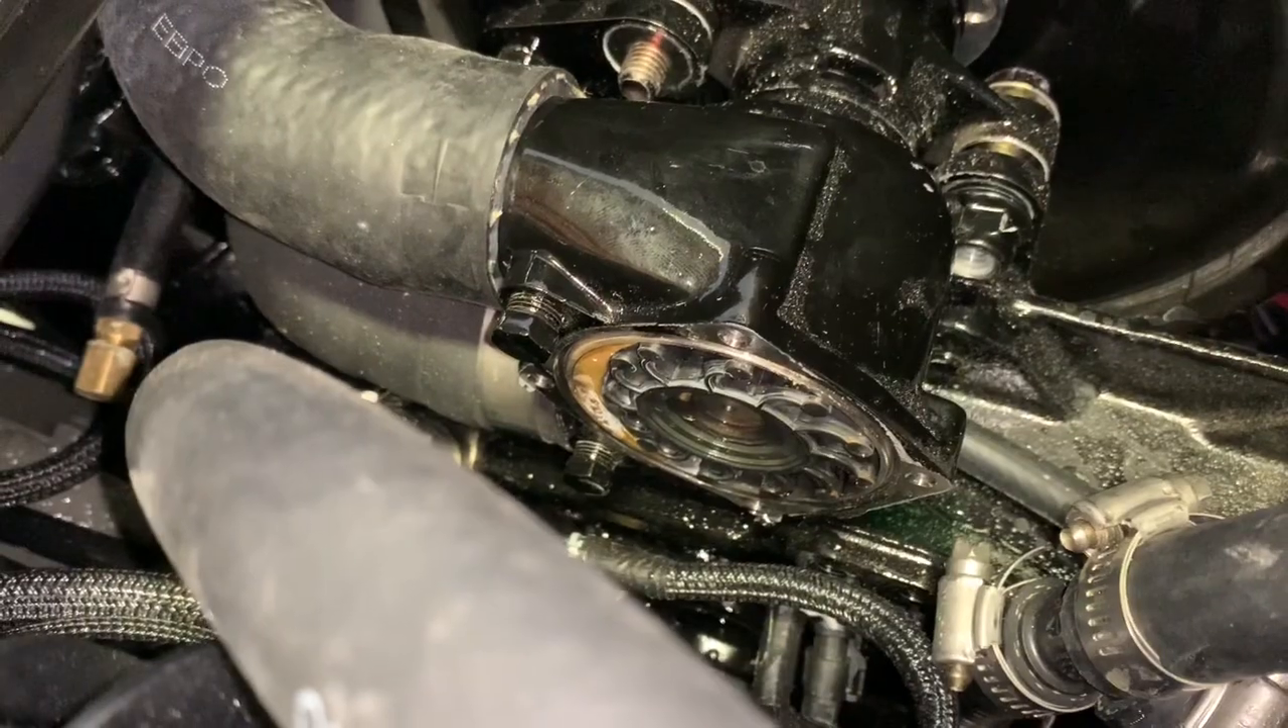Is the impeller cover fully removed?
Yes.